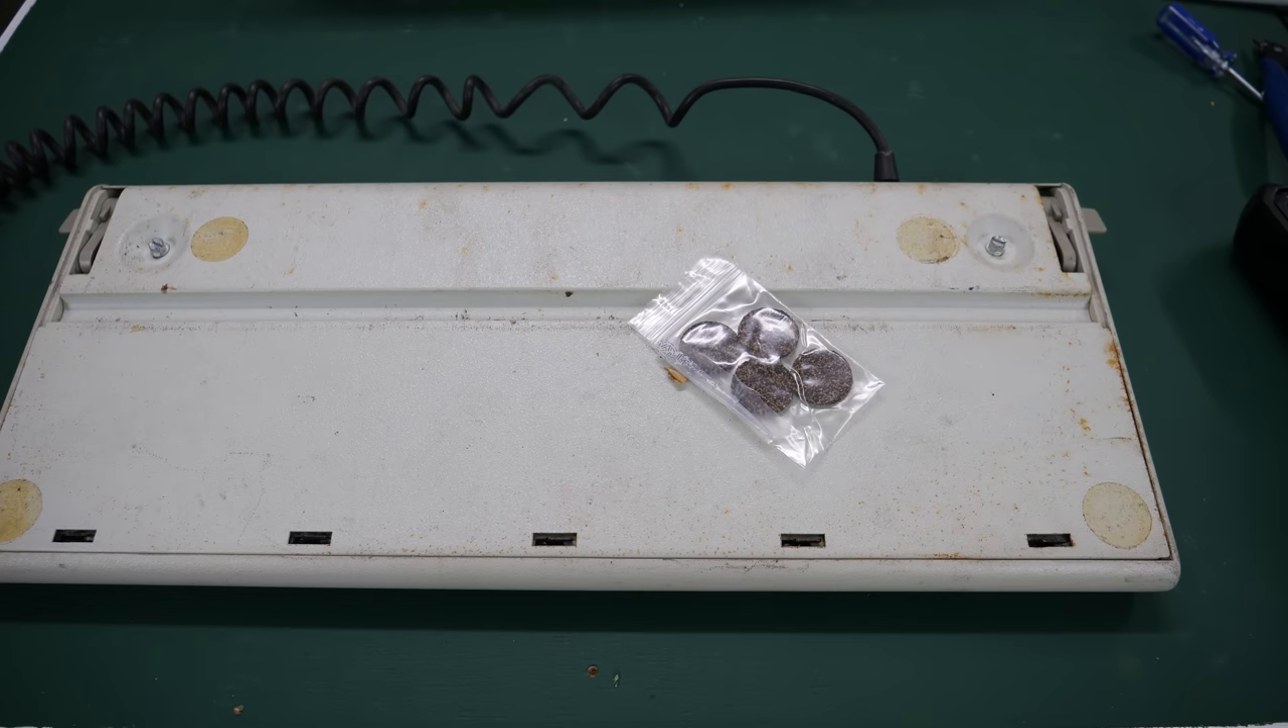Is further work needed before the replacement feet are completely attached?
Yes.